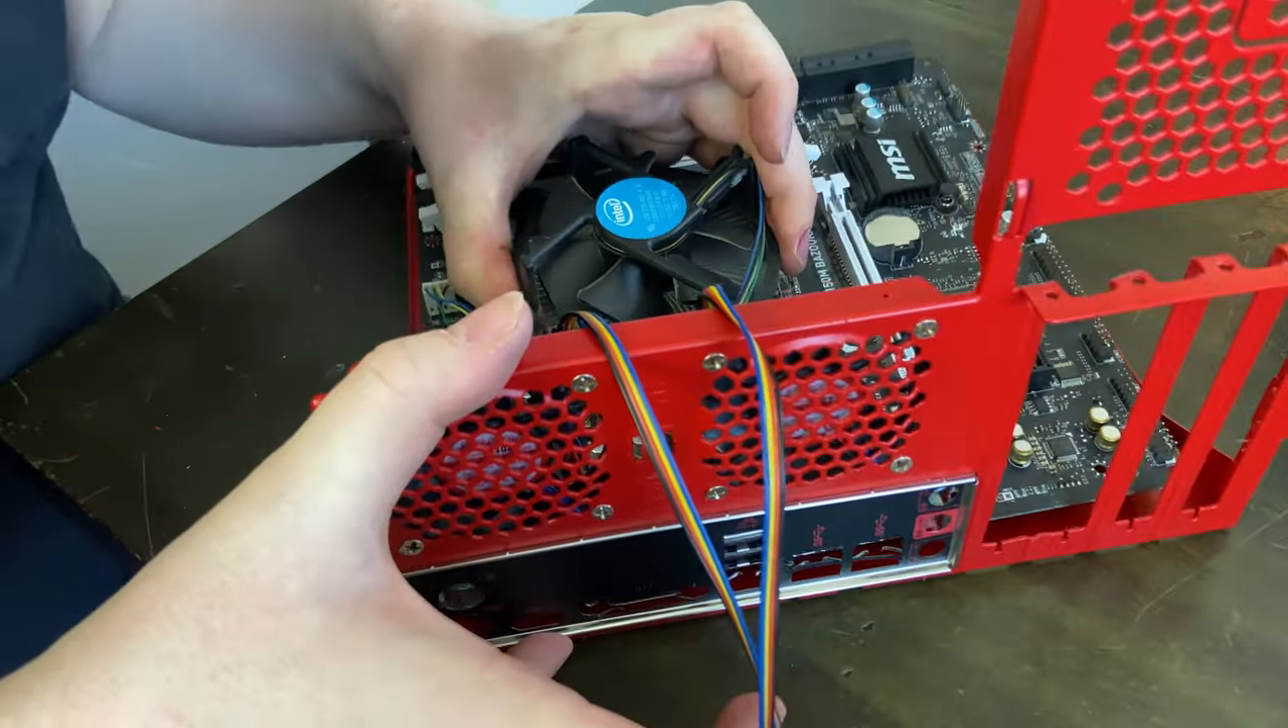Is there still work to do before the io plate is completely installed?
No.